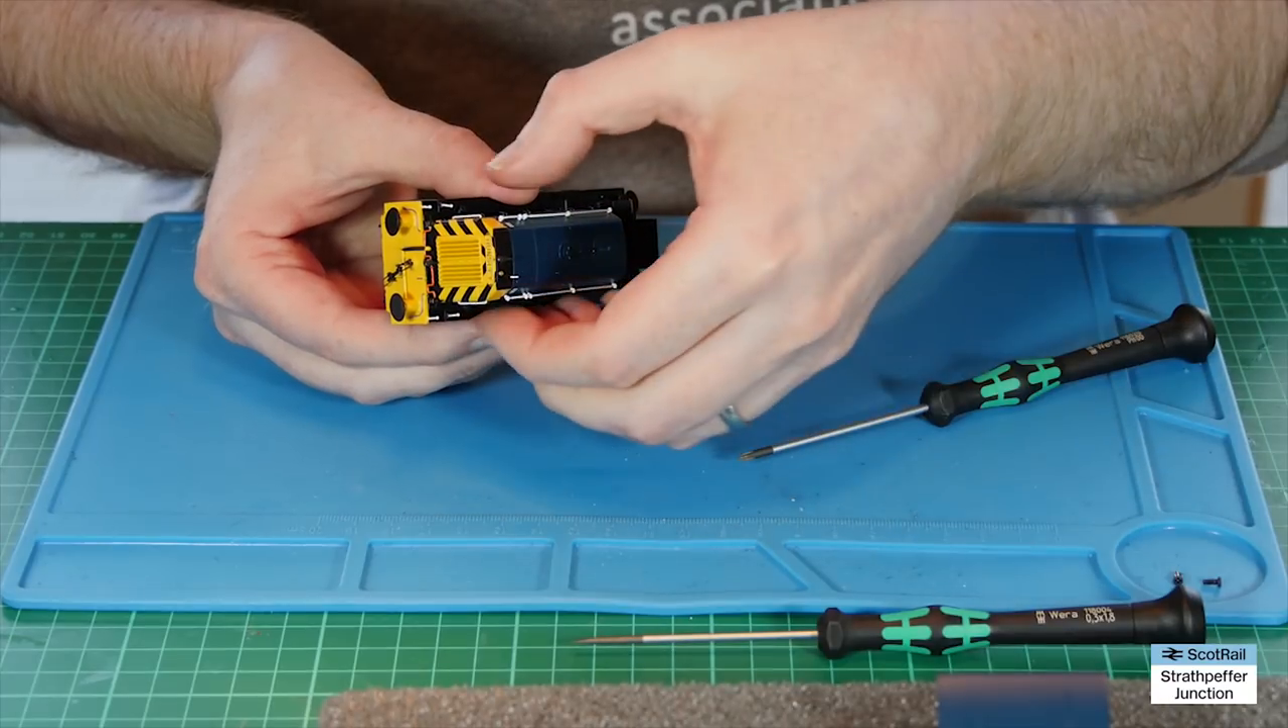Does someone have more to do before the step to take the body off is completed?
Yes.